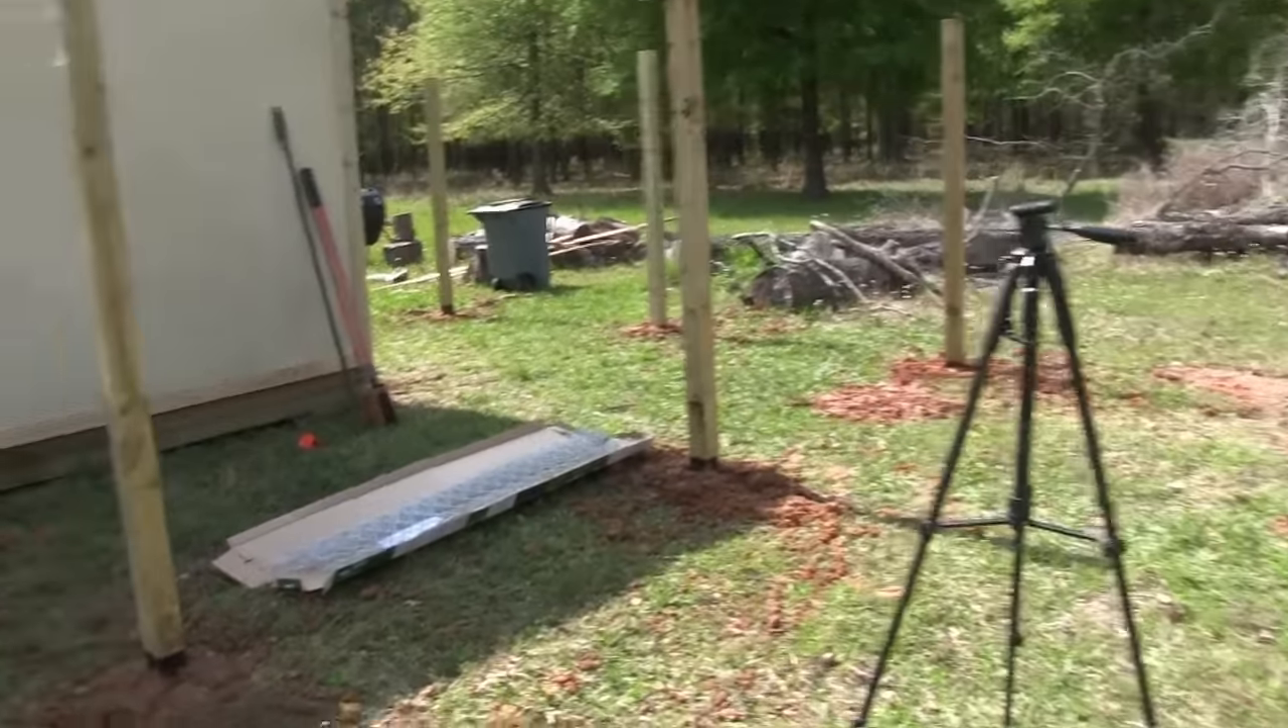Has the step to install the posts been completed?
Yes.